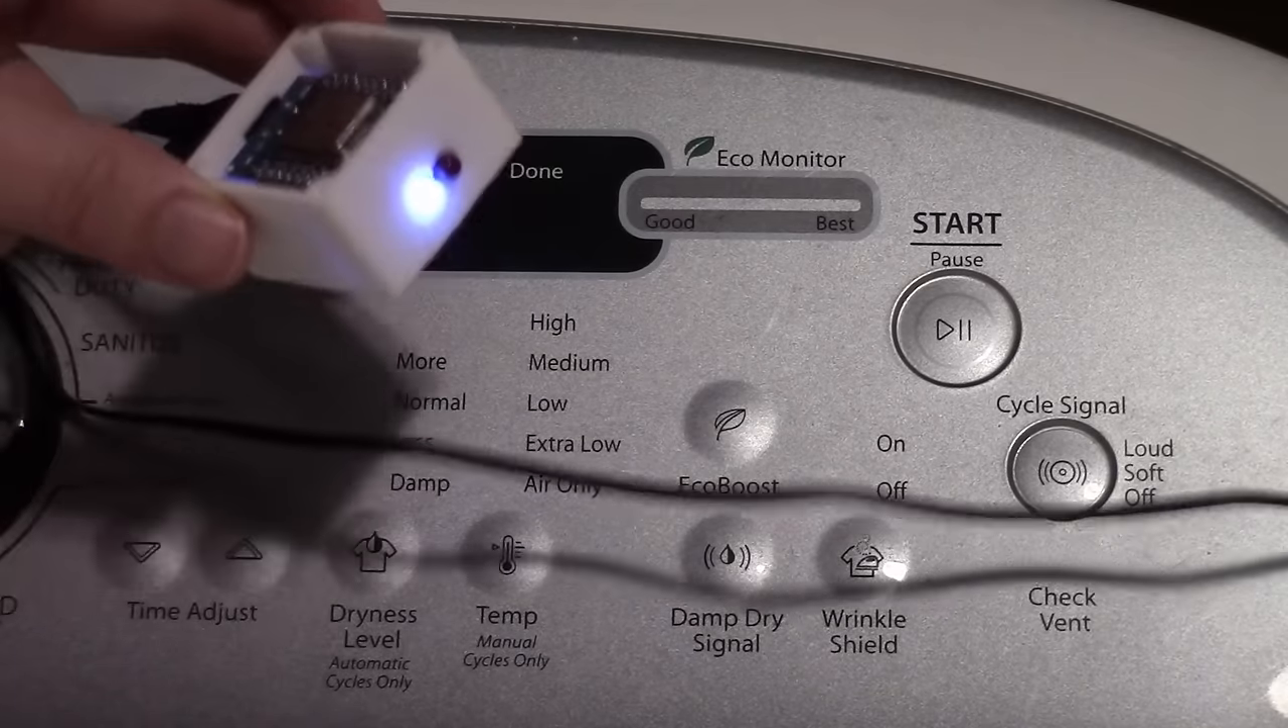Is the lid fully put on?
No.